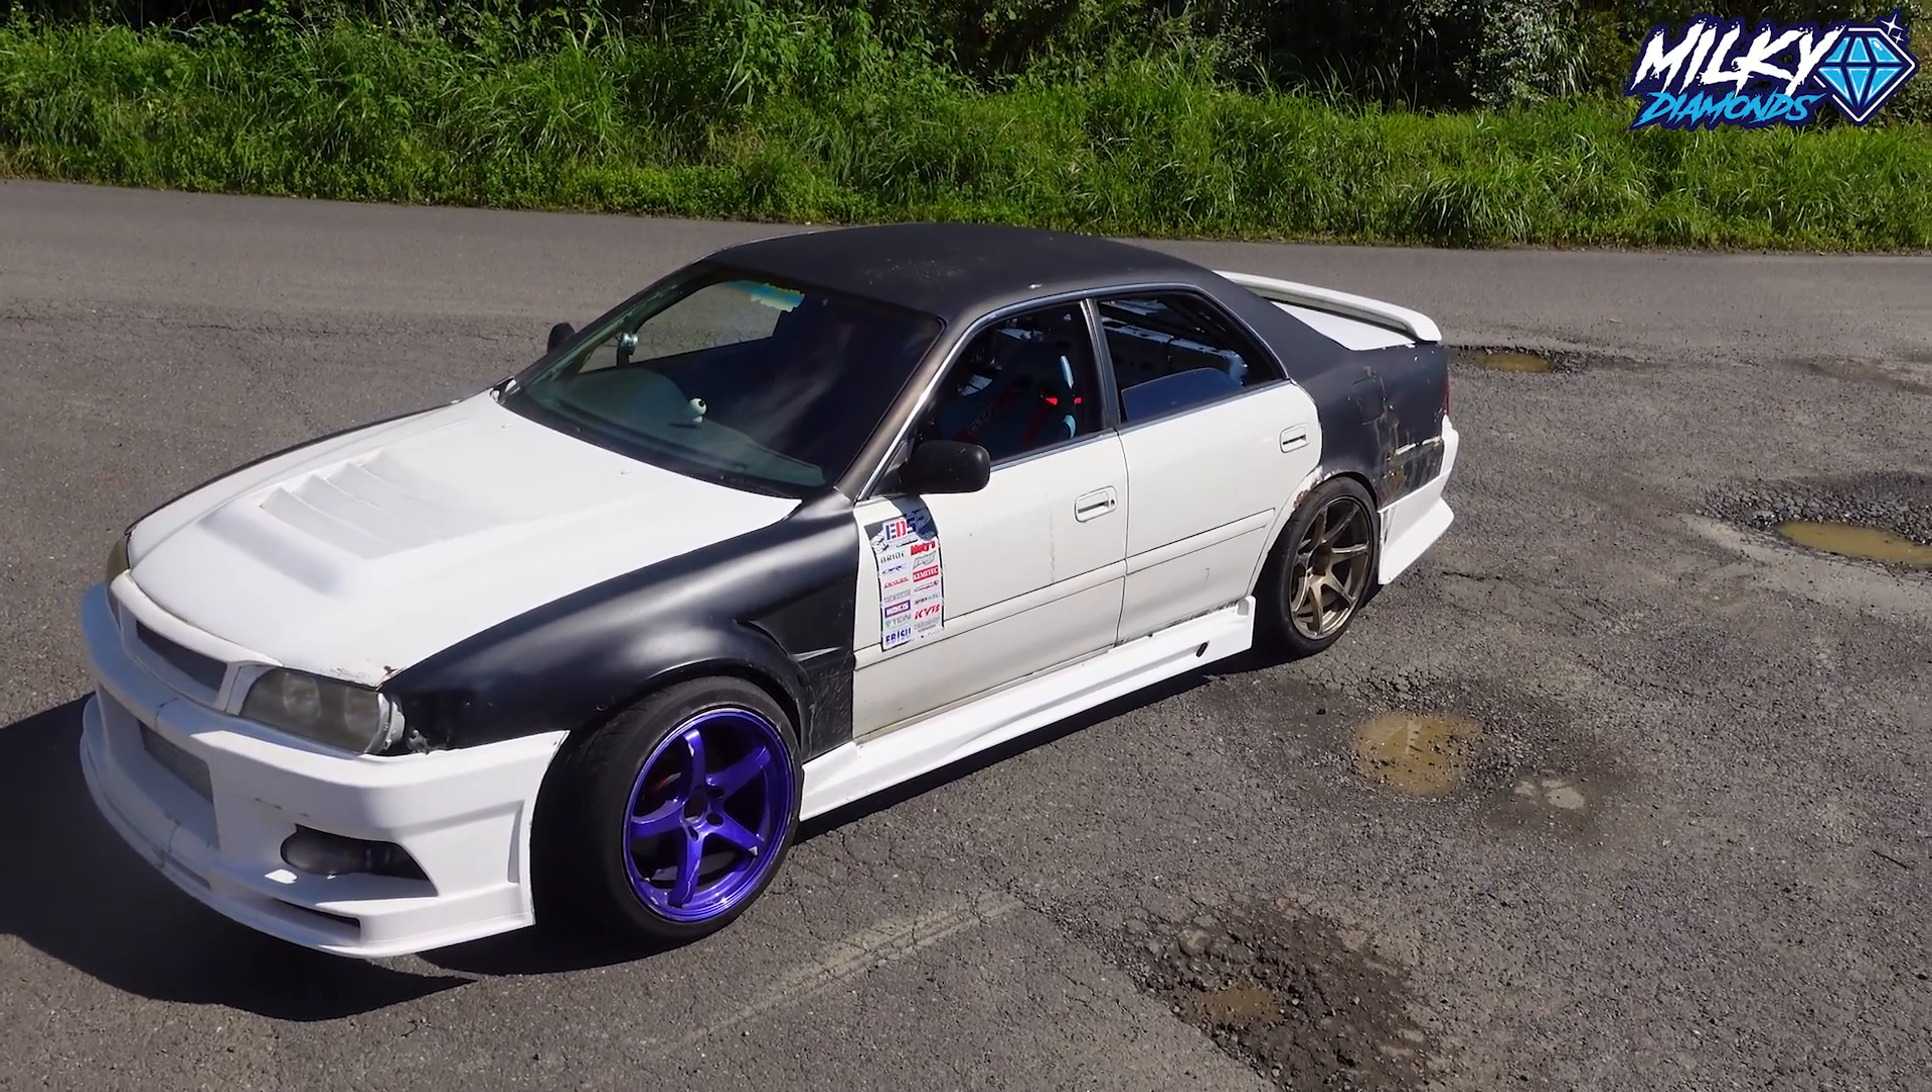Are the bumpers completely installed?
Yes.